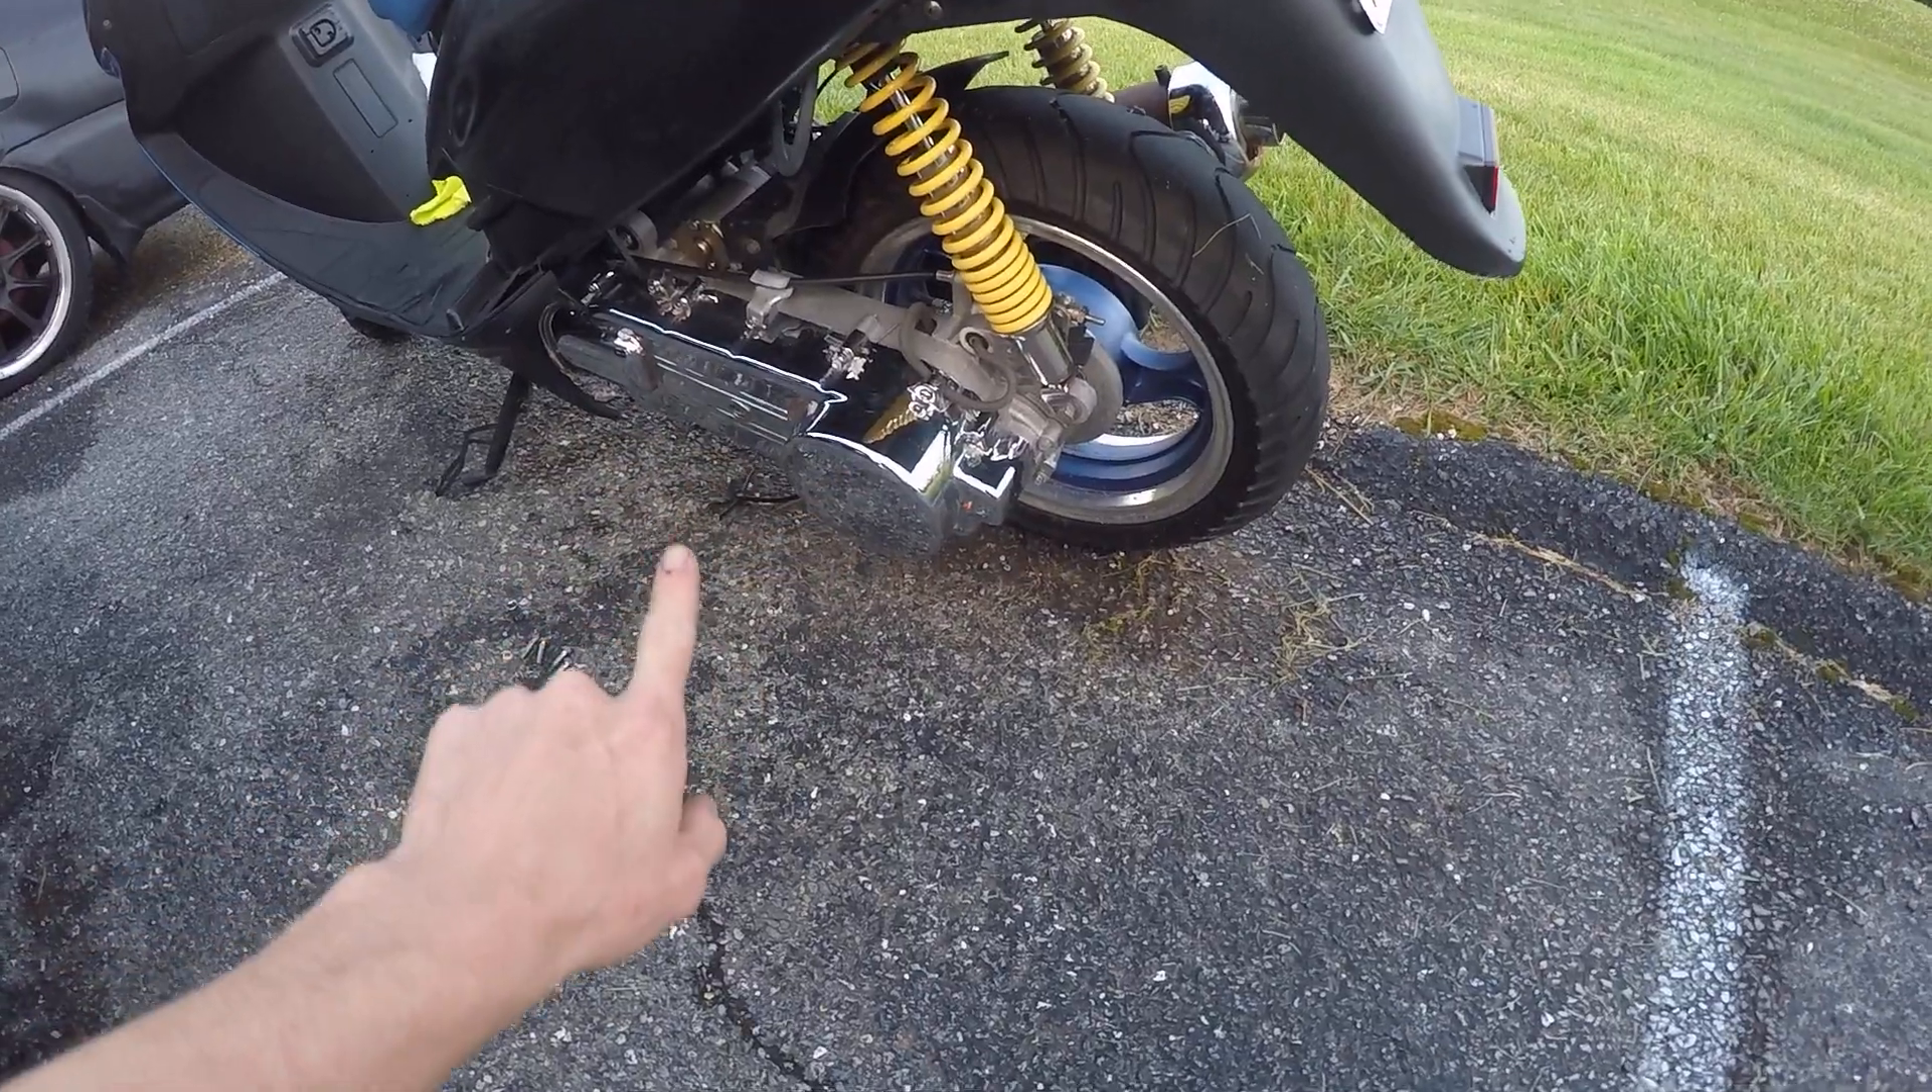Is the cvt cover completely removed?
No.